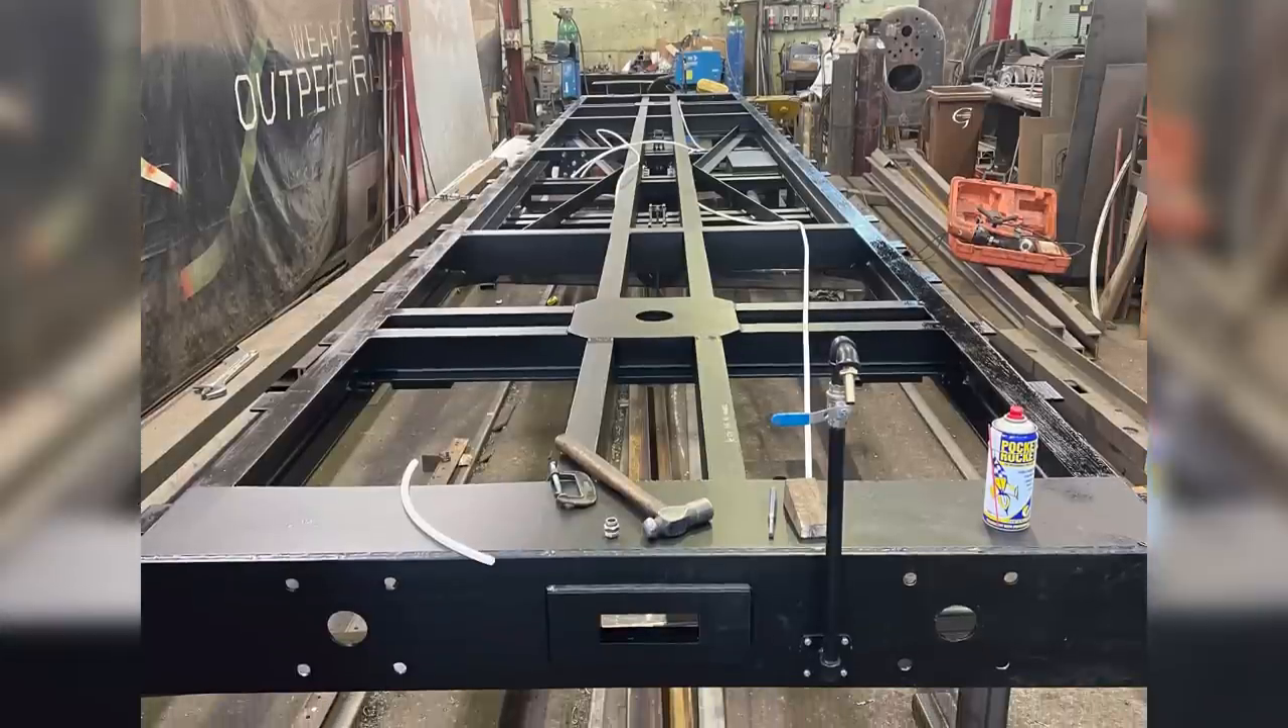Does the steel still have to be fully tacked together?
No.